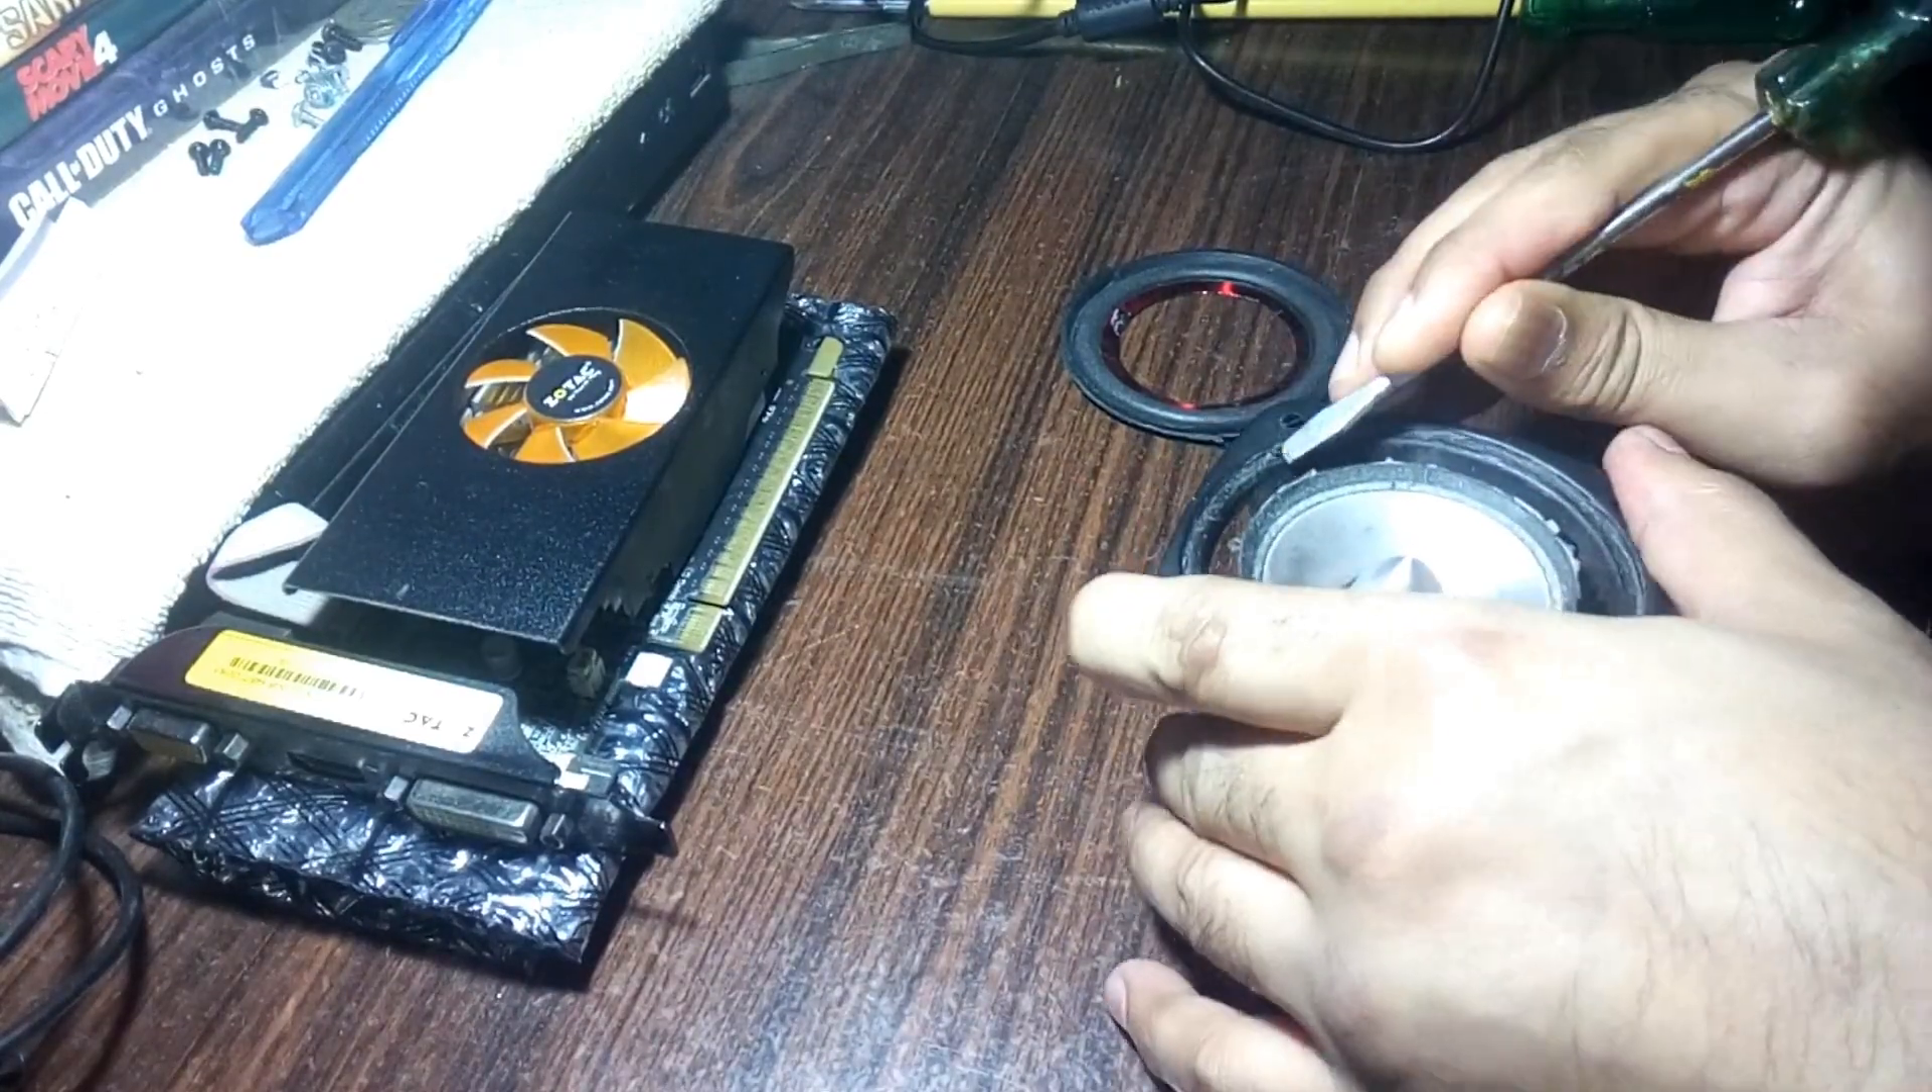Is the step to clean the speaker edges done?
No.